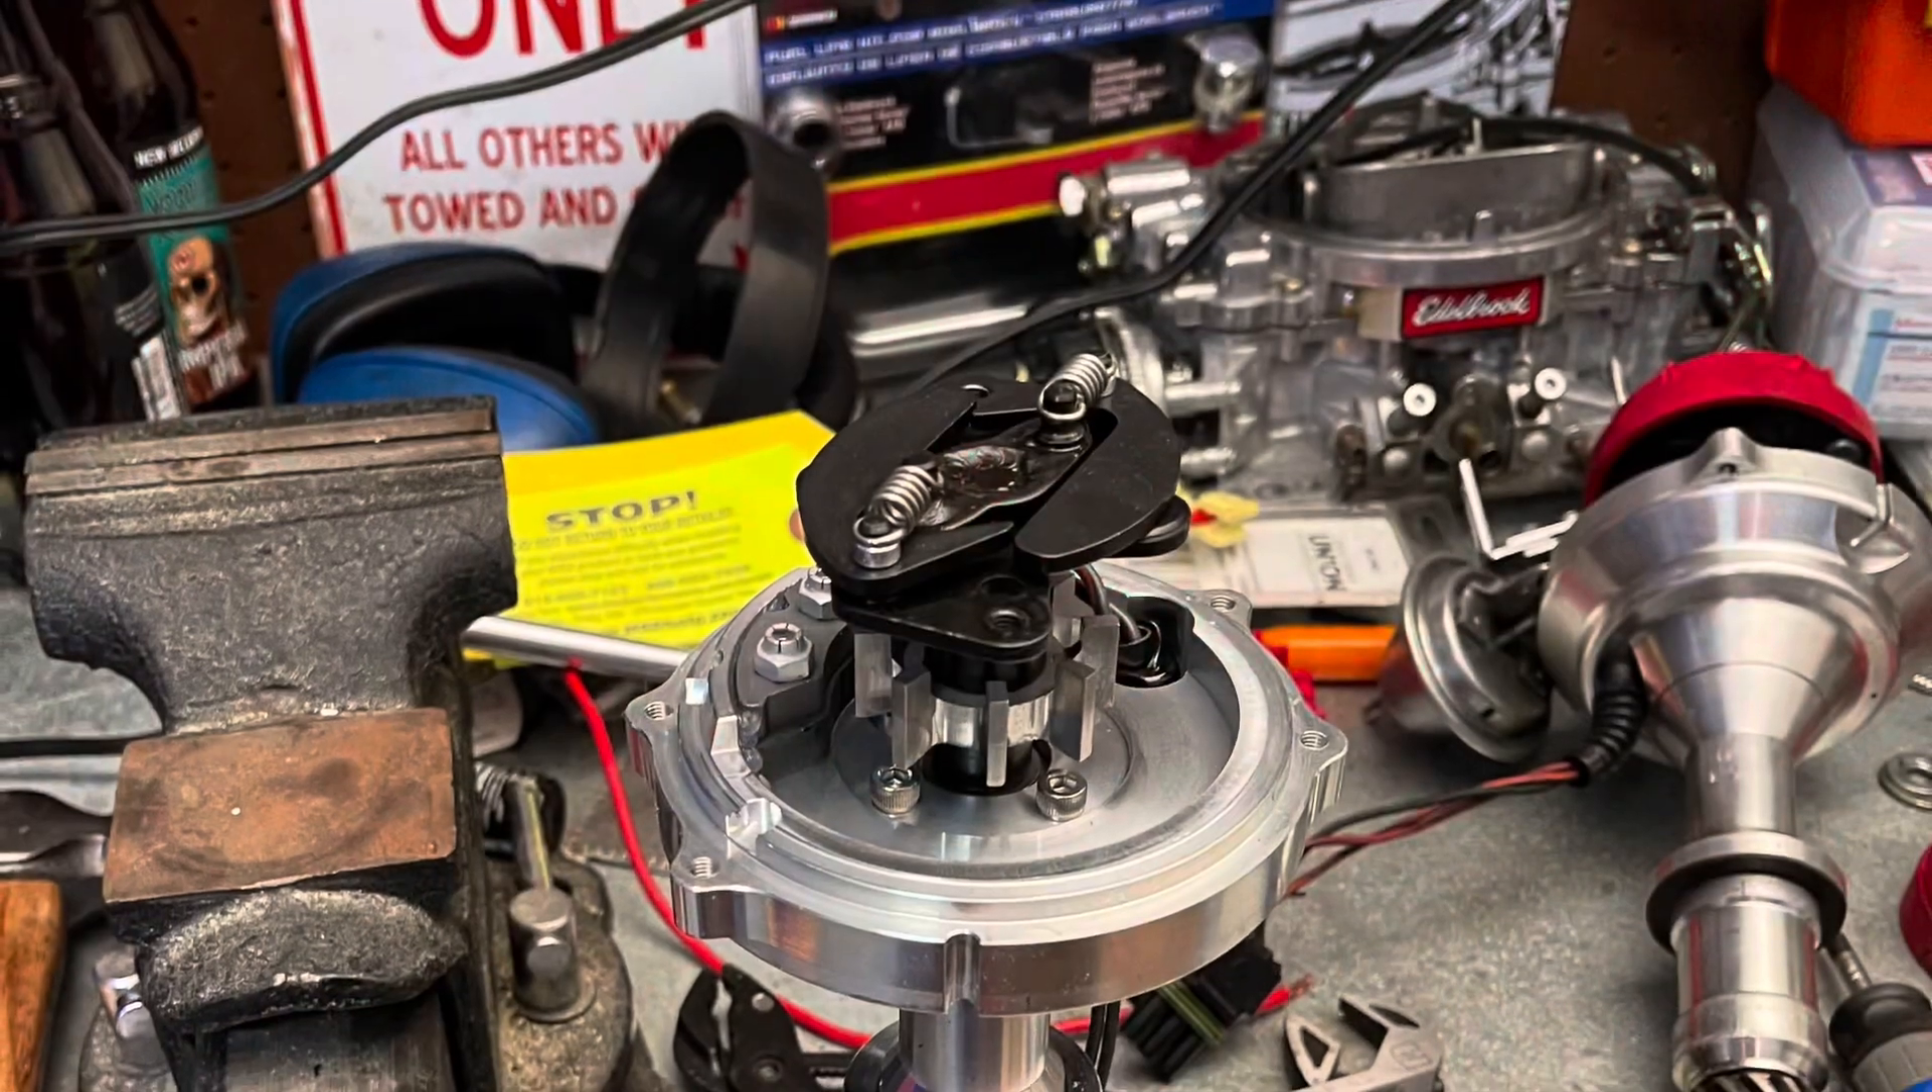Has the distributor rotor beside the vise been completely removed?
Yes.